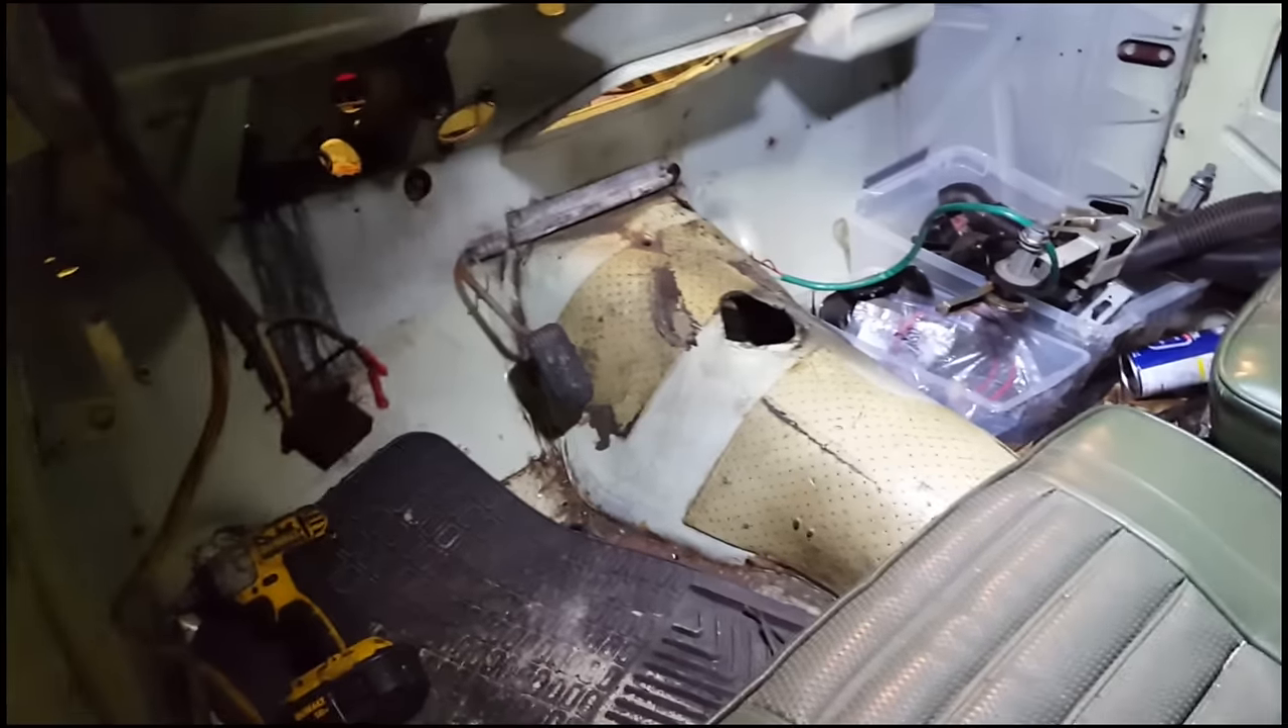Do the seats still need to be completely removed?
Yes.